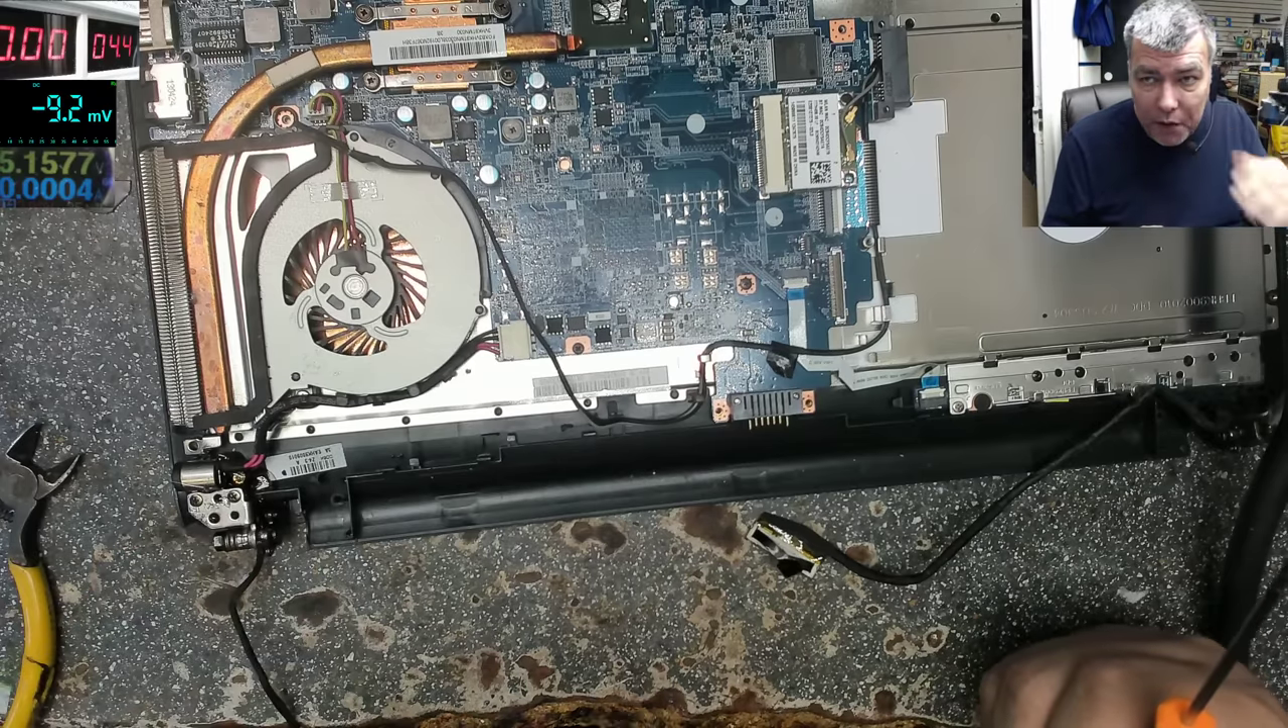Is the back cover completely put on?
No.